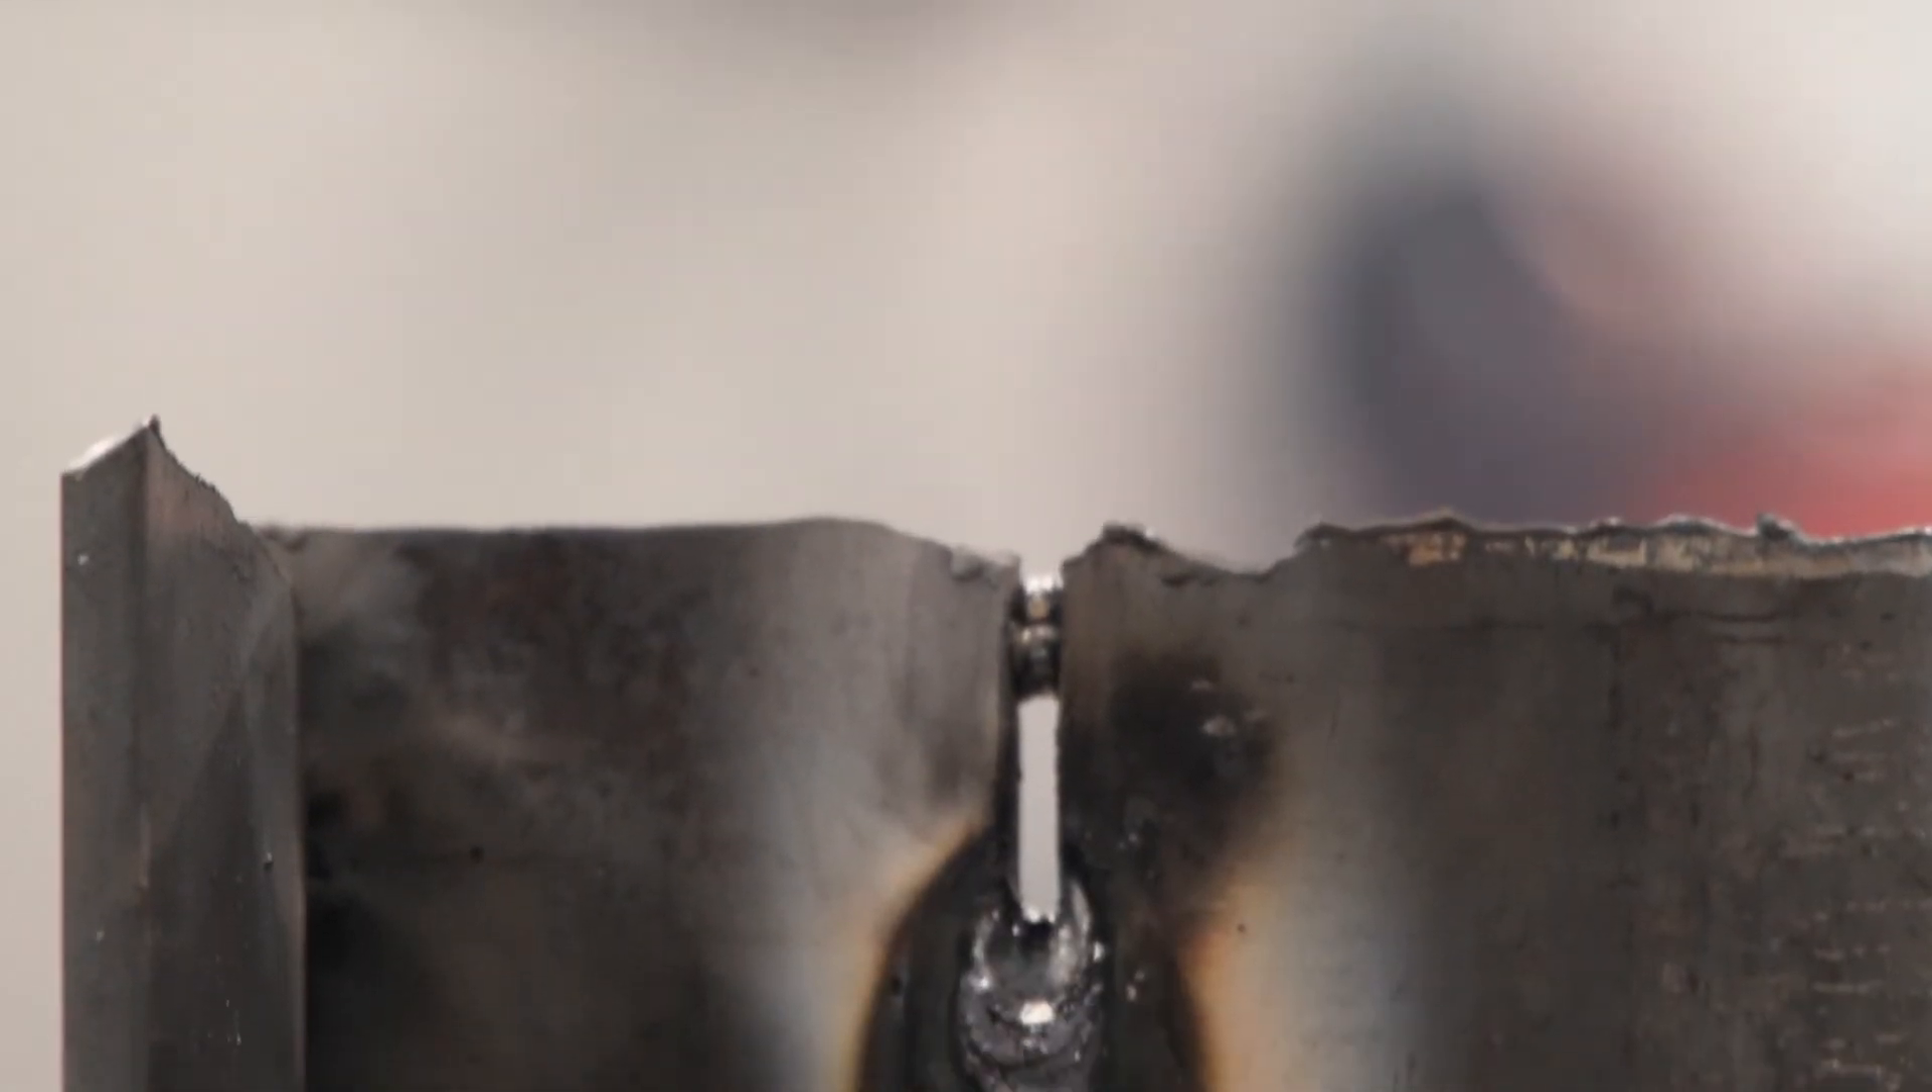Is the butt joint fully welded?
No.